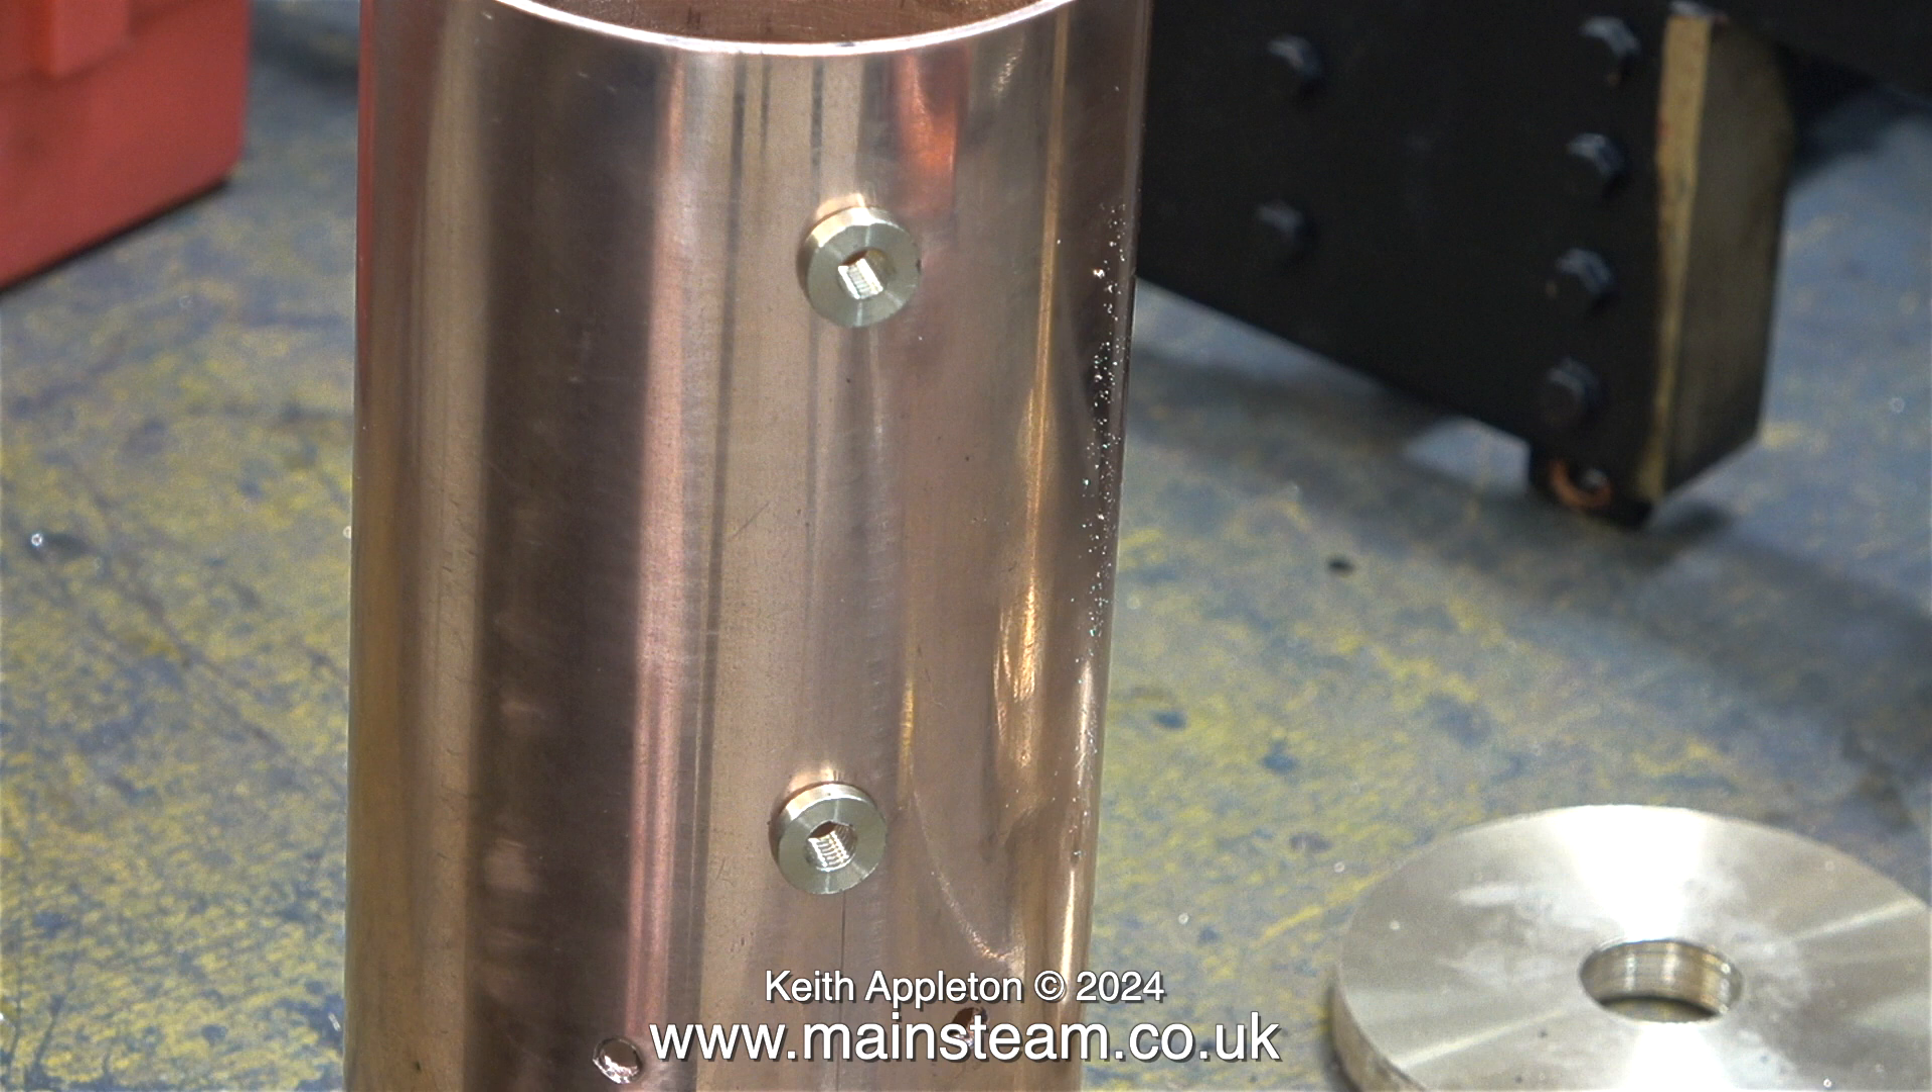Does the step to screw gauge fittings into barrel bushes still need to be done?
Yes.